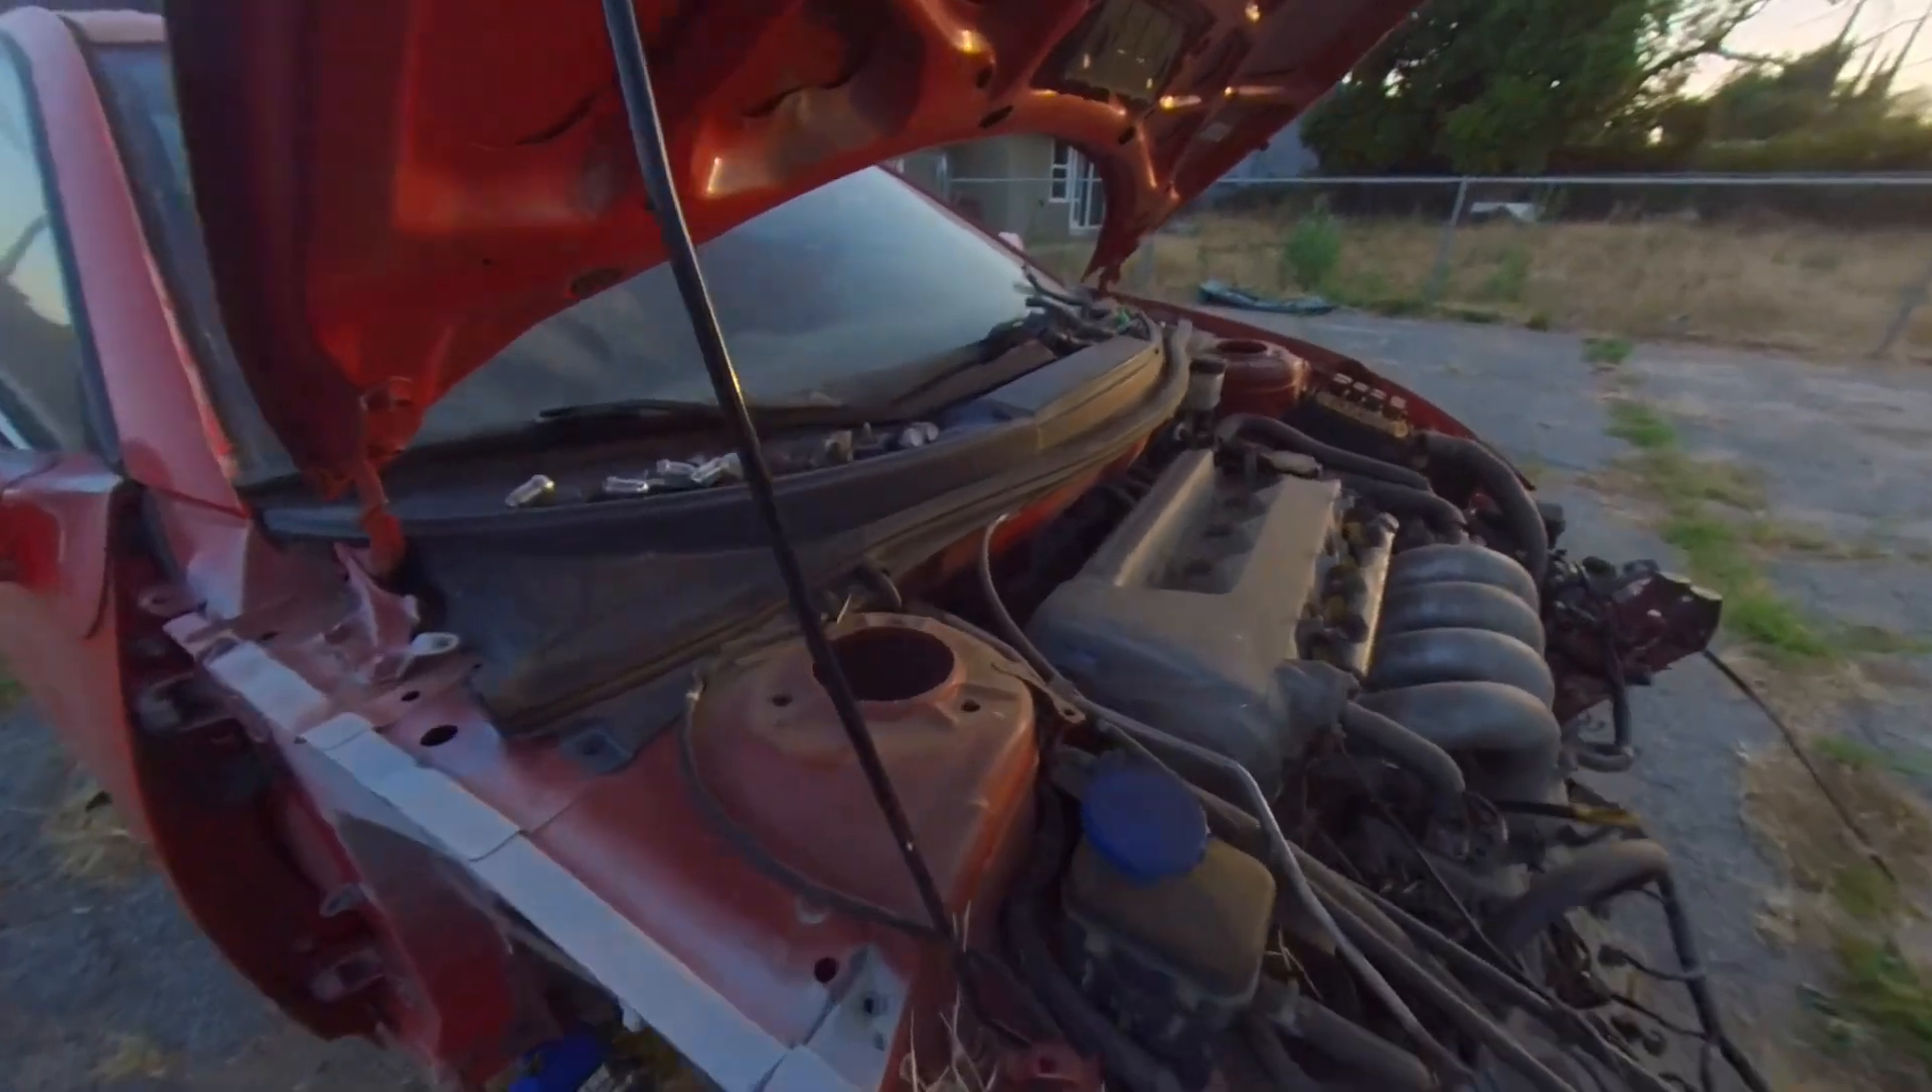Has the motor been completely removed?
No.